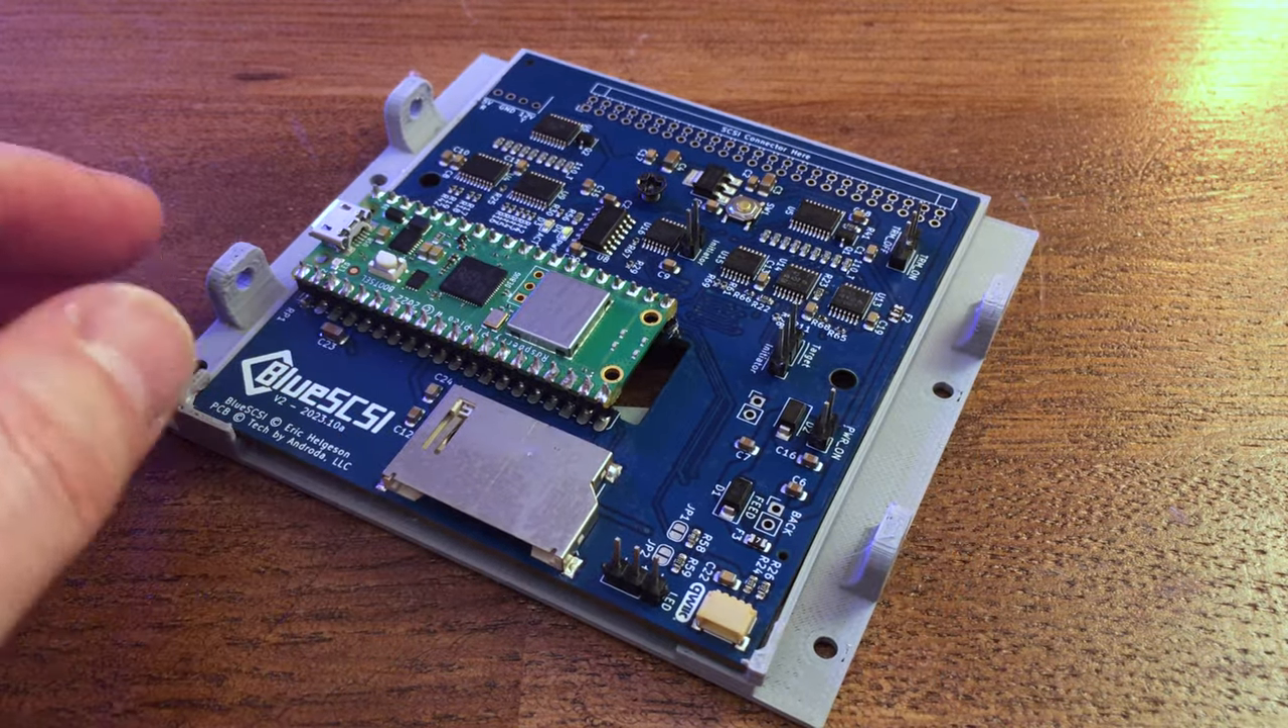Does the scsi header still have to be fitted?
Yes.